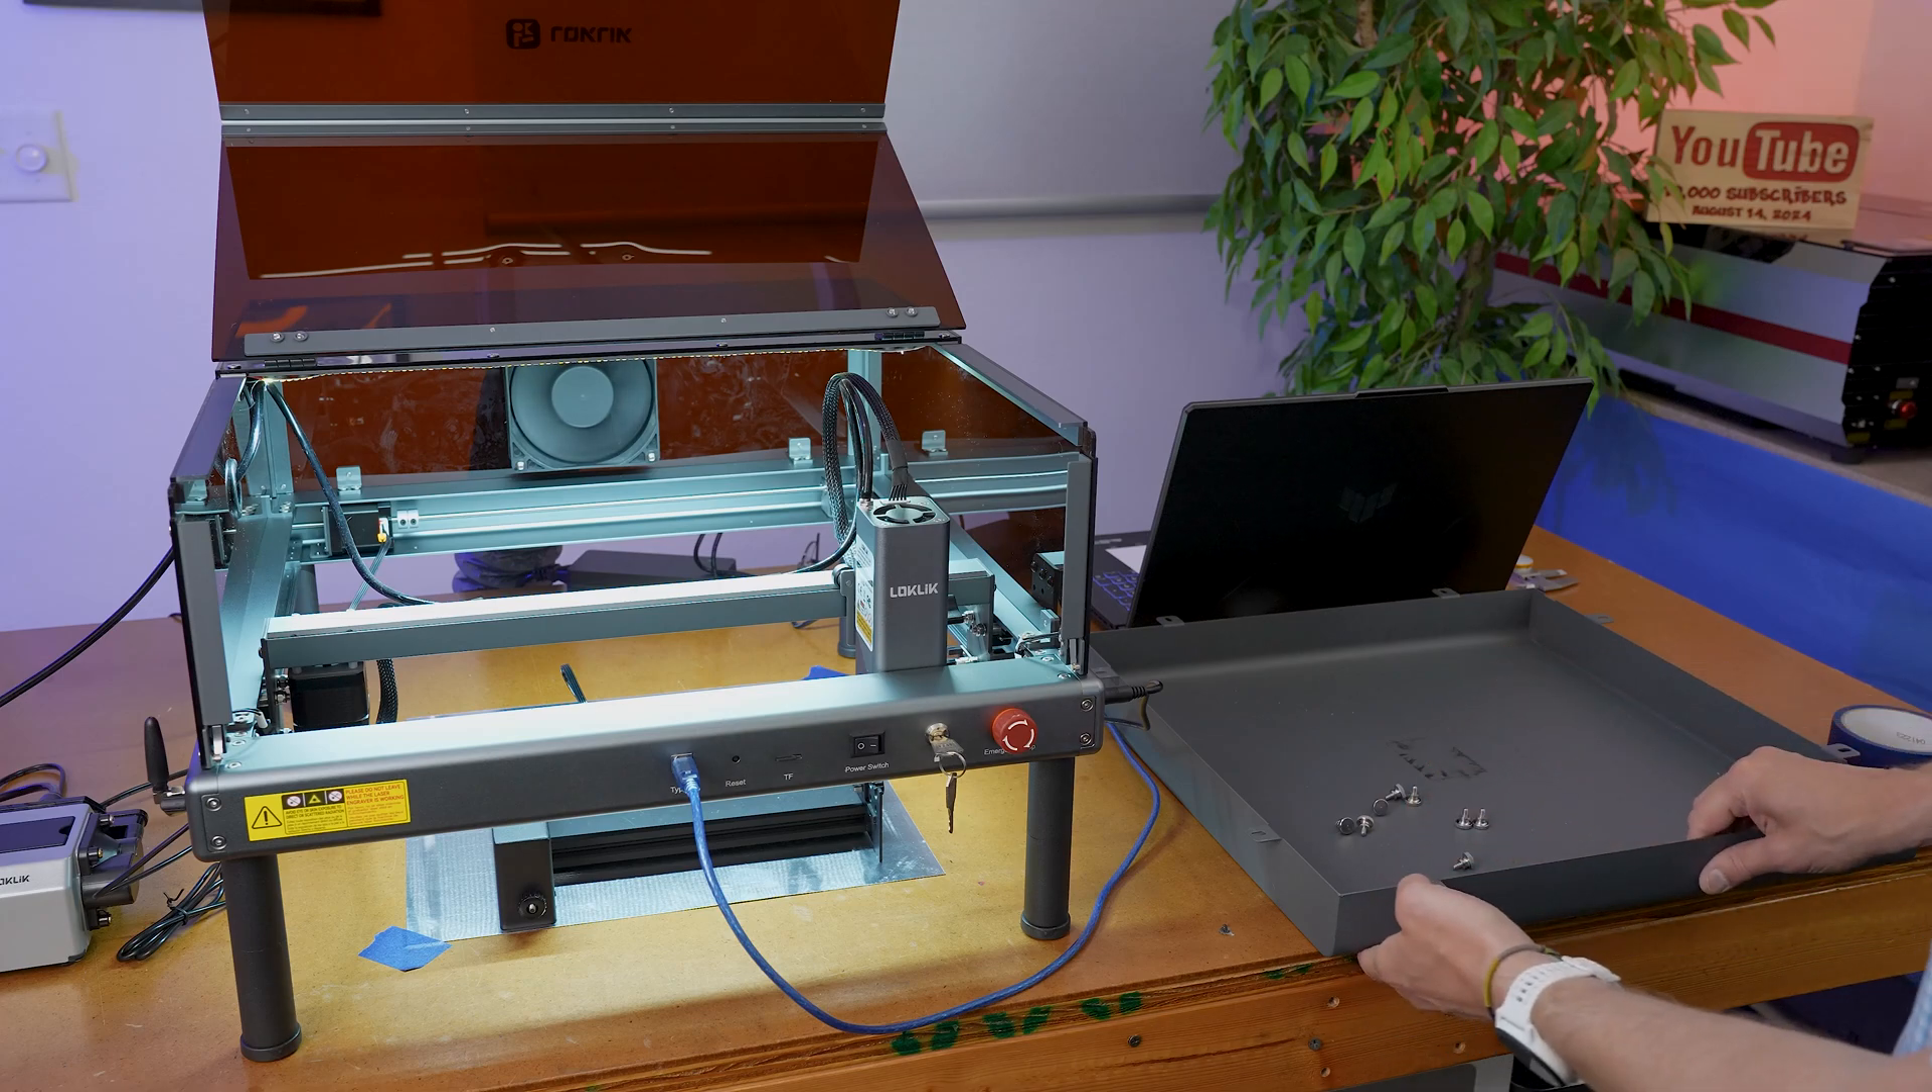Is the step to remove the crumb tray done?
Yes.